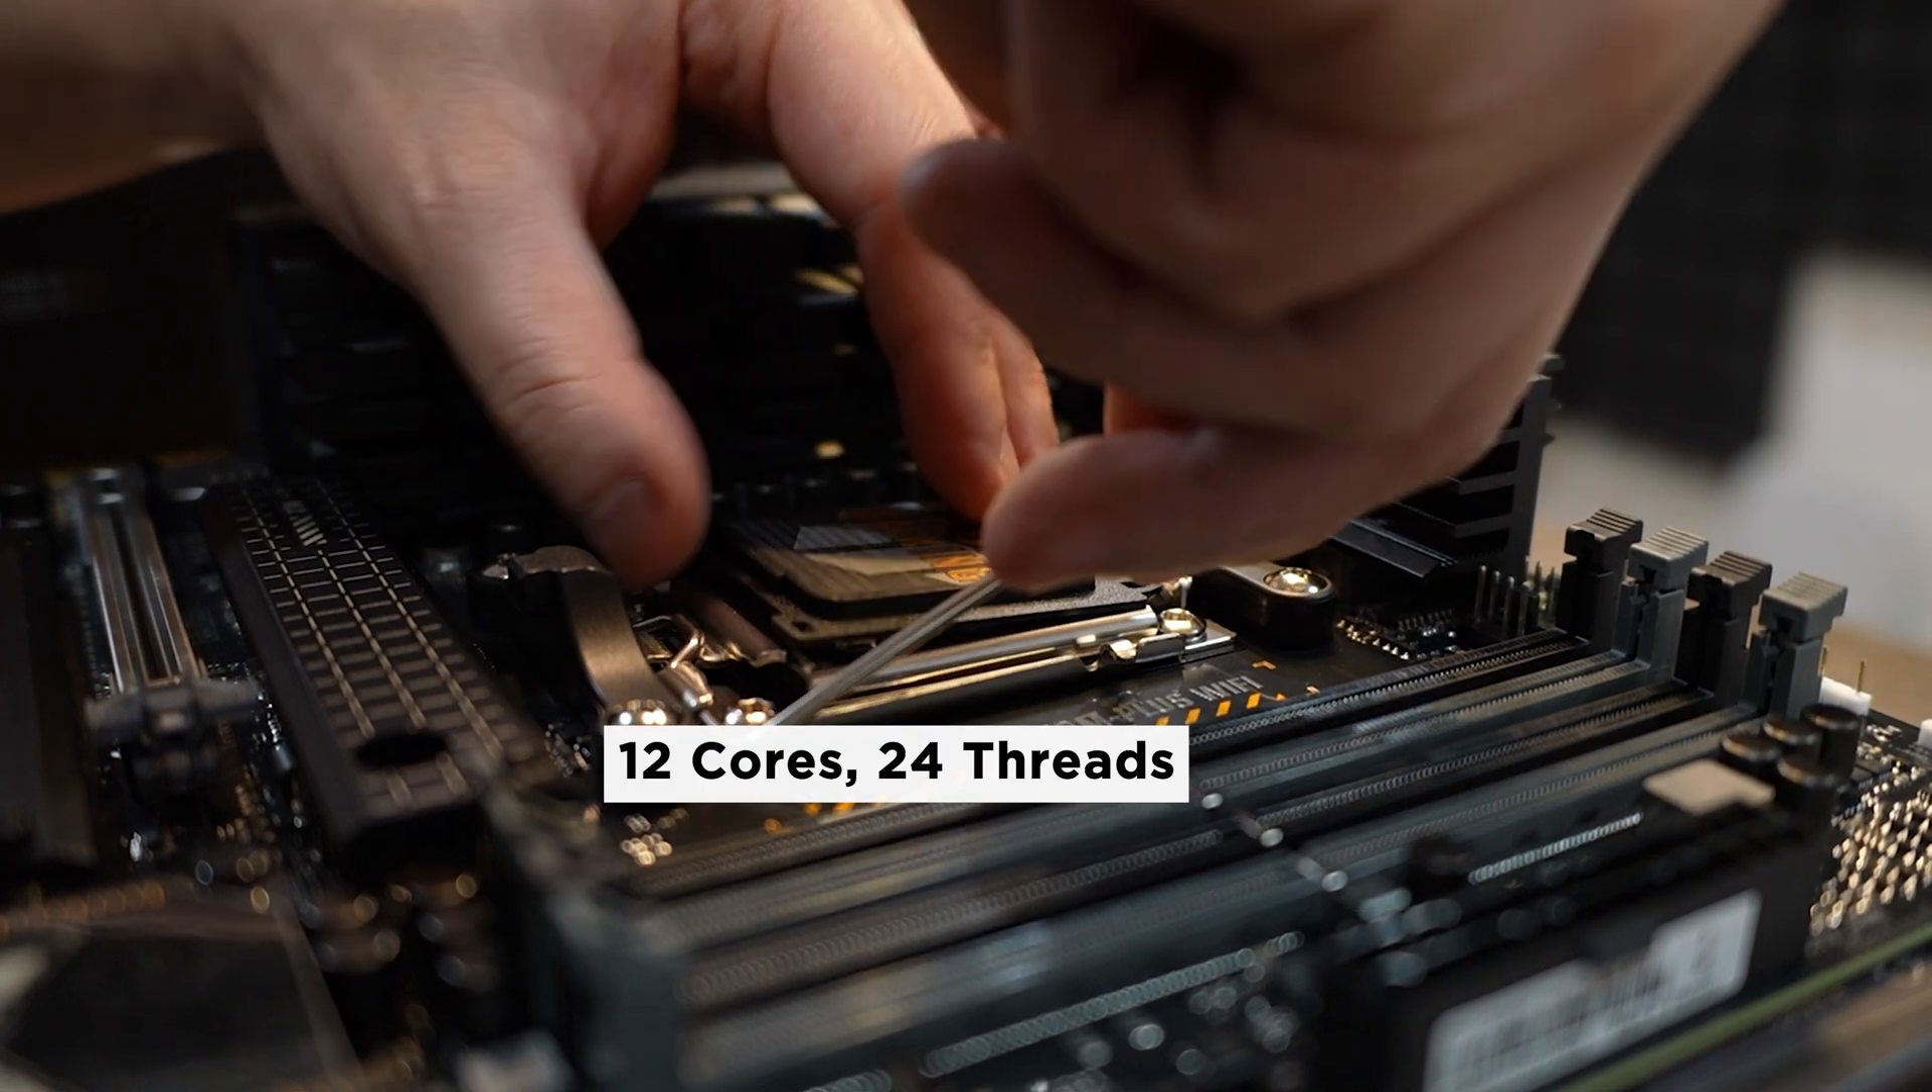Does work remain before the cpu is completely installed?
Yes.